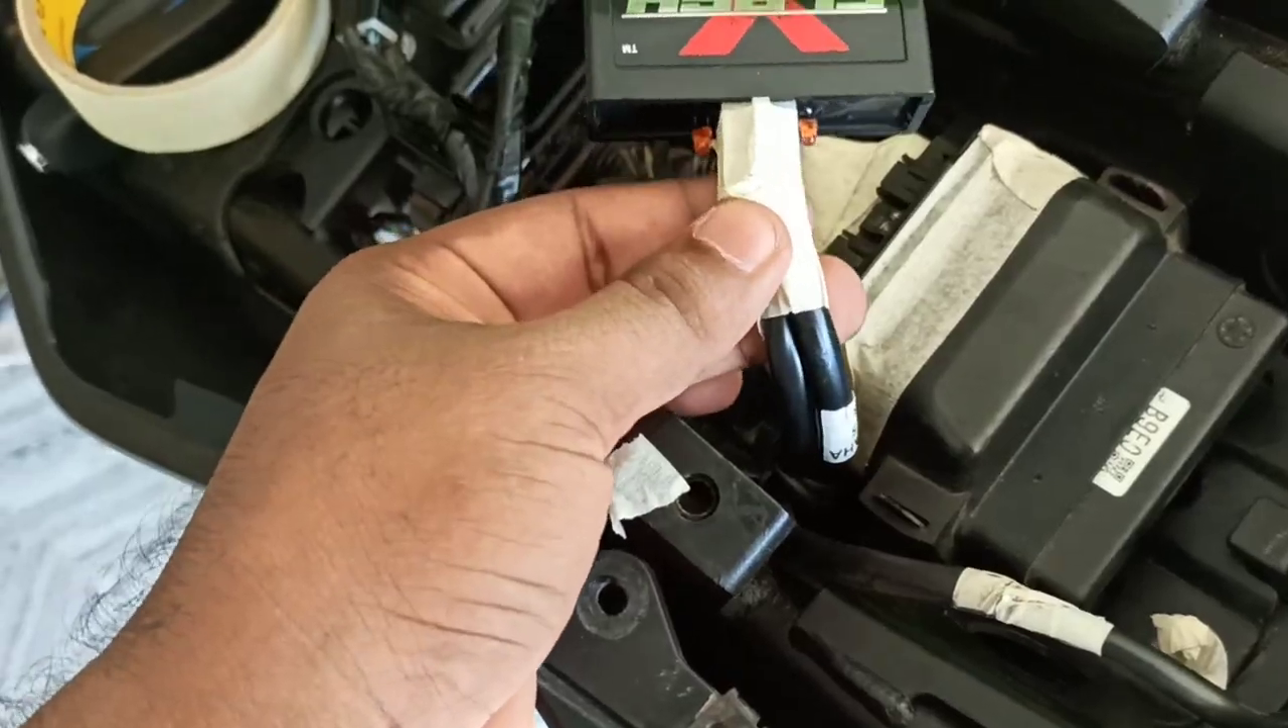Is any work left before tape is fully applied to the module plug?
No.